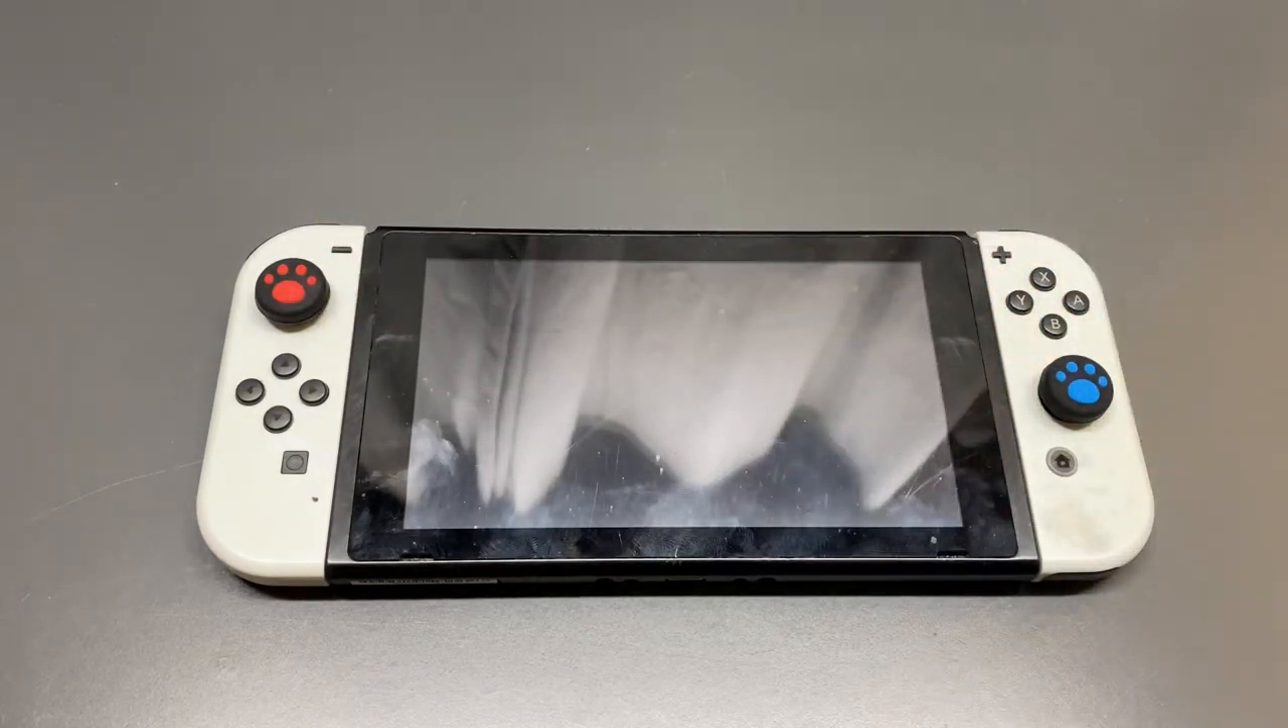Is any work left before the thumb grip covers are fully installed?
No.